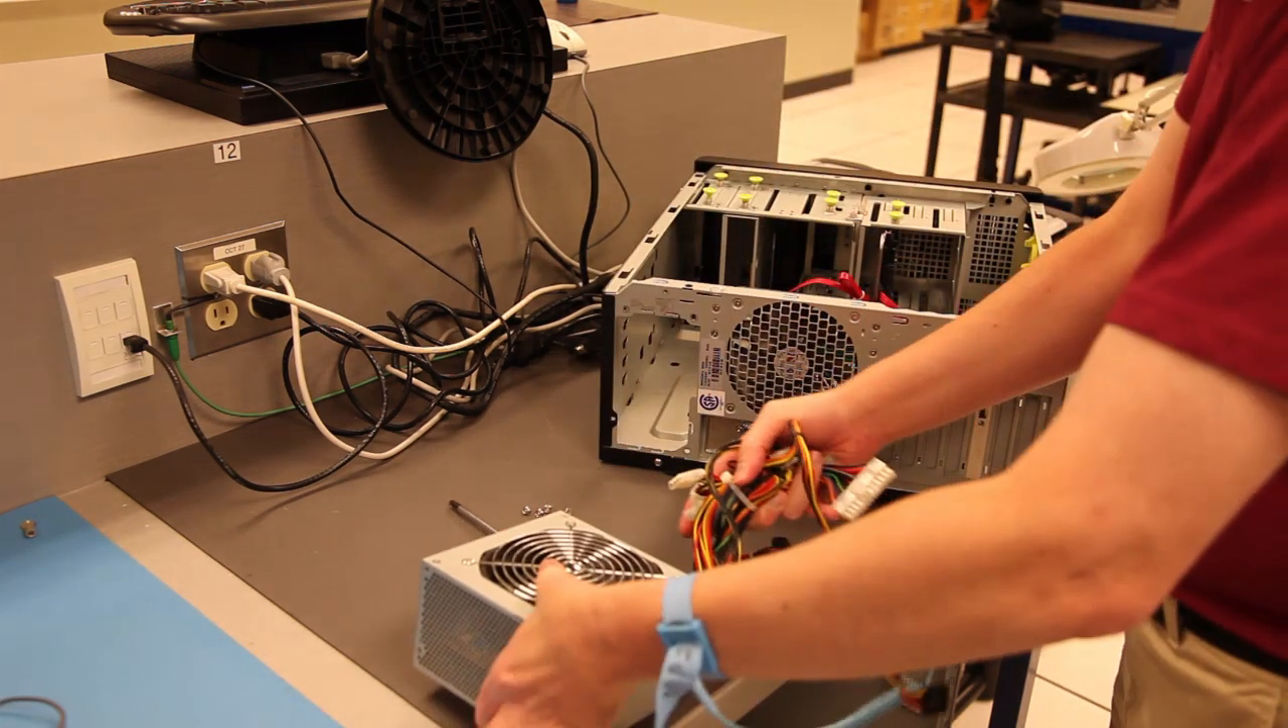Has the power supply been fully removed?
Yes.